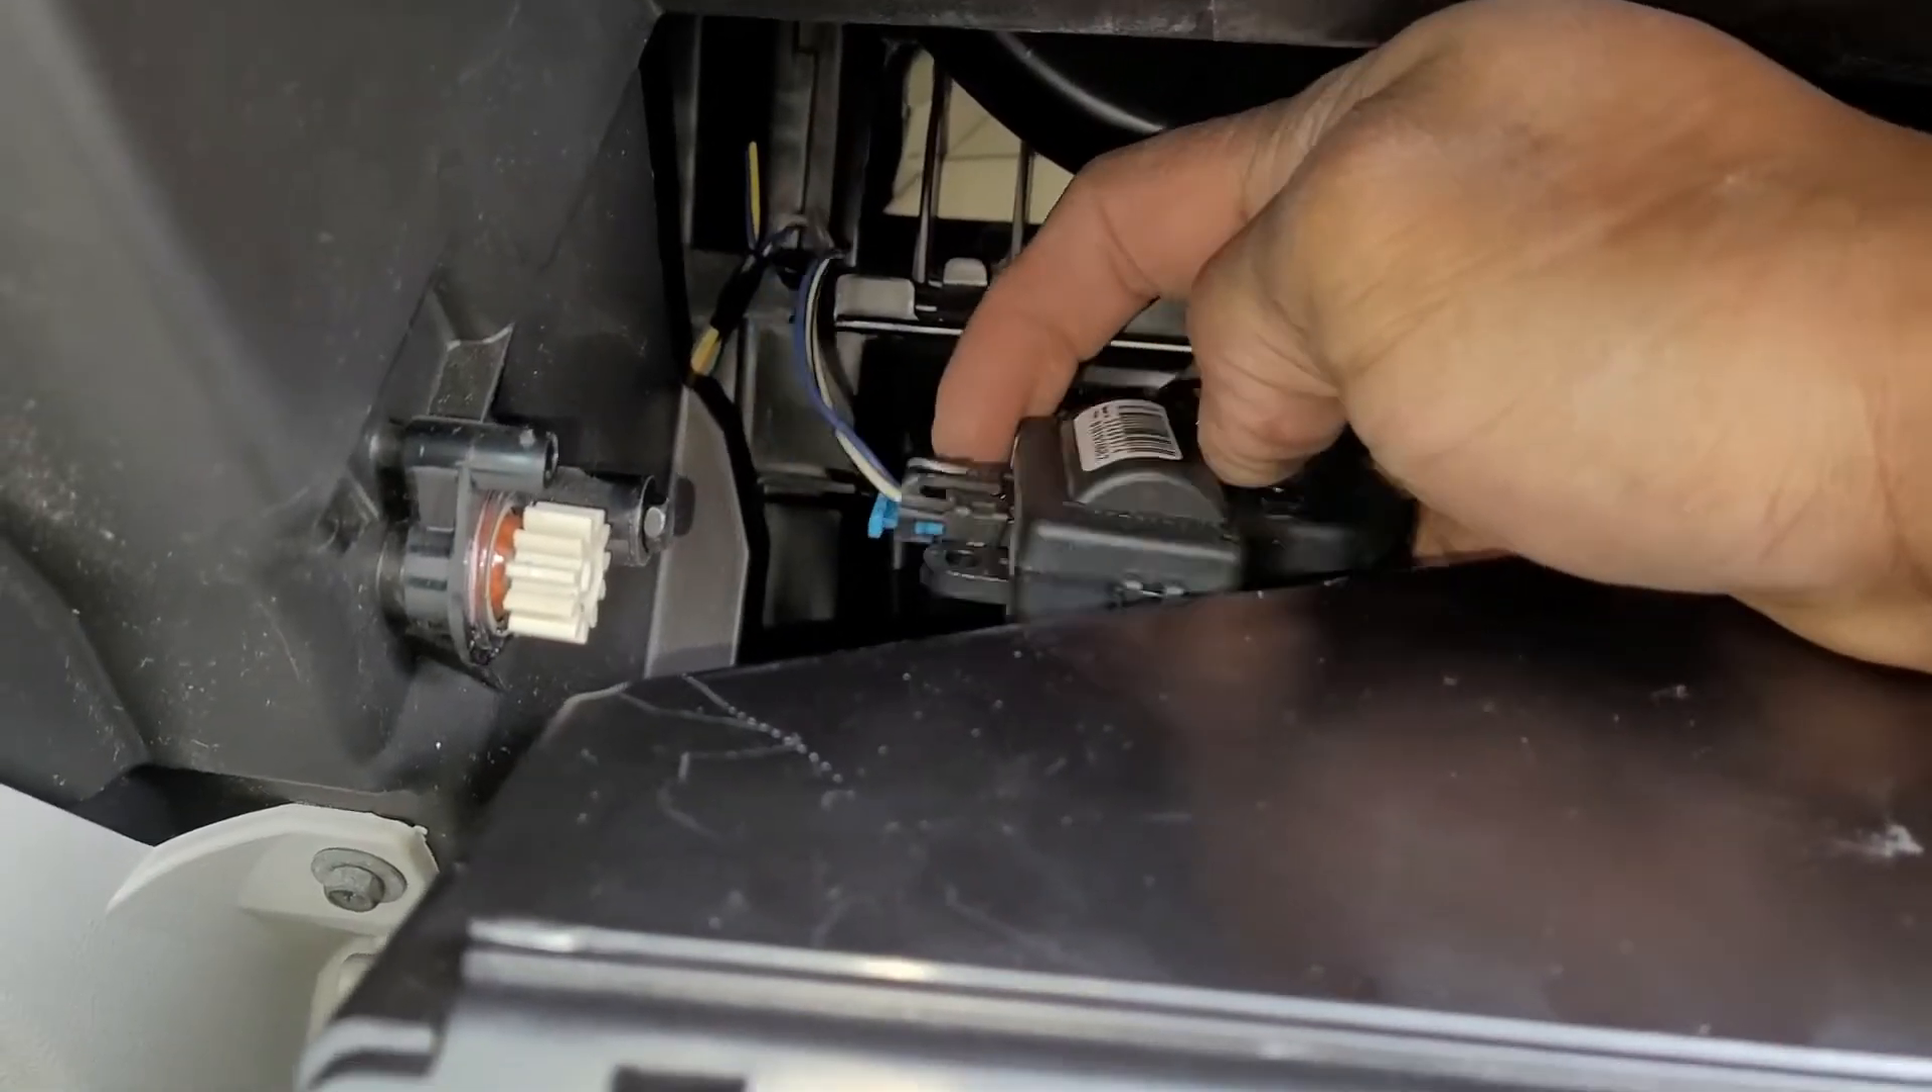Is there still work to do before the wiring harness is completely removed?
Yes.